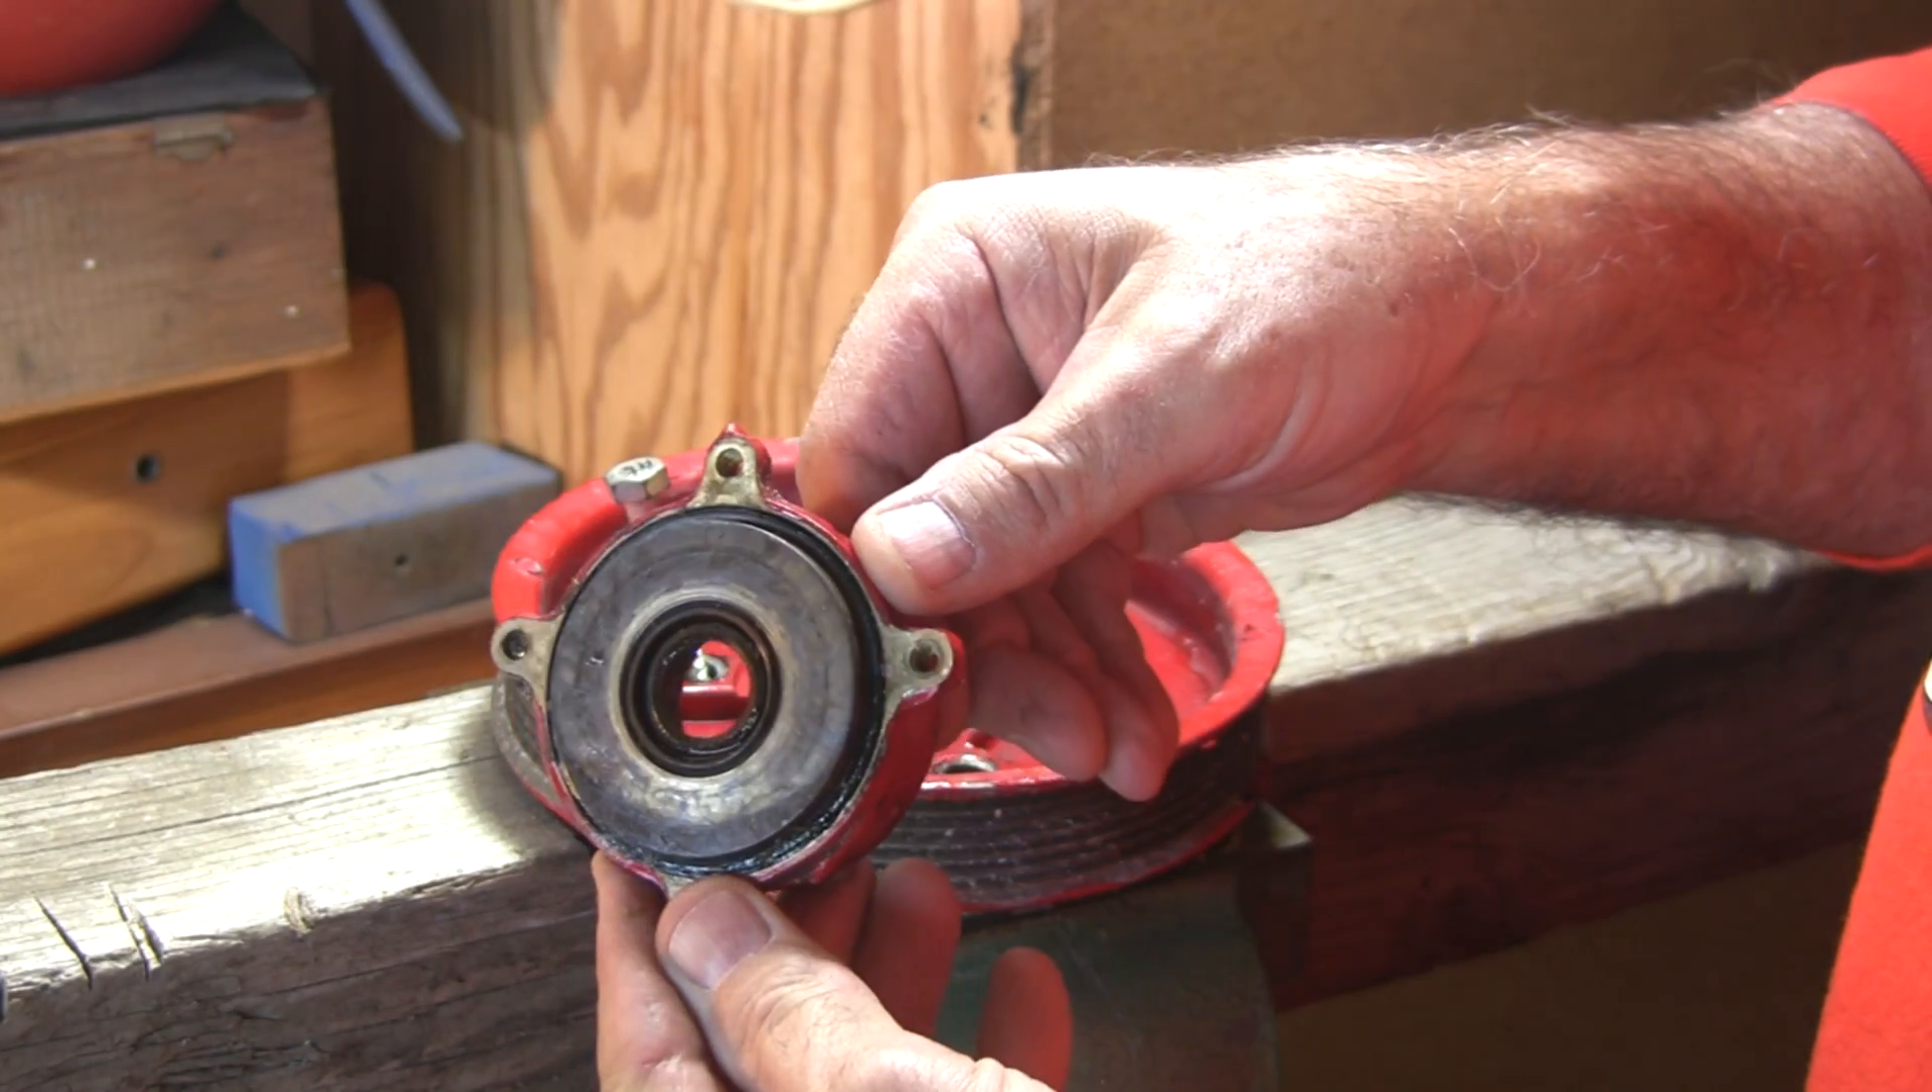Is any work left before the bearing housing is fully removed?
No.